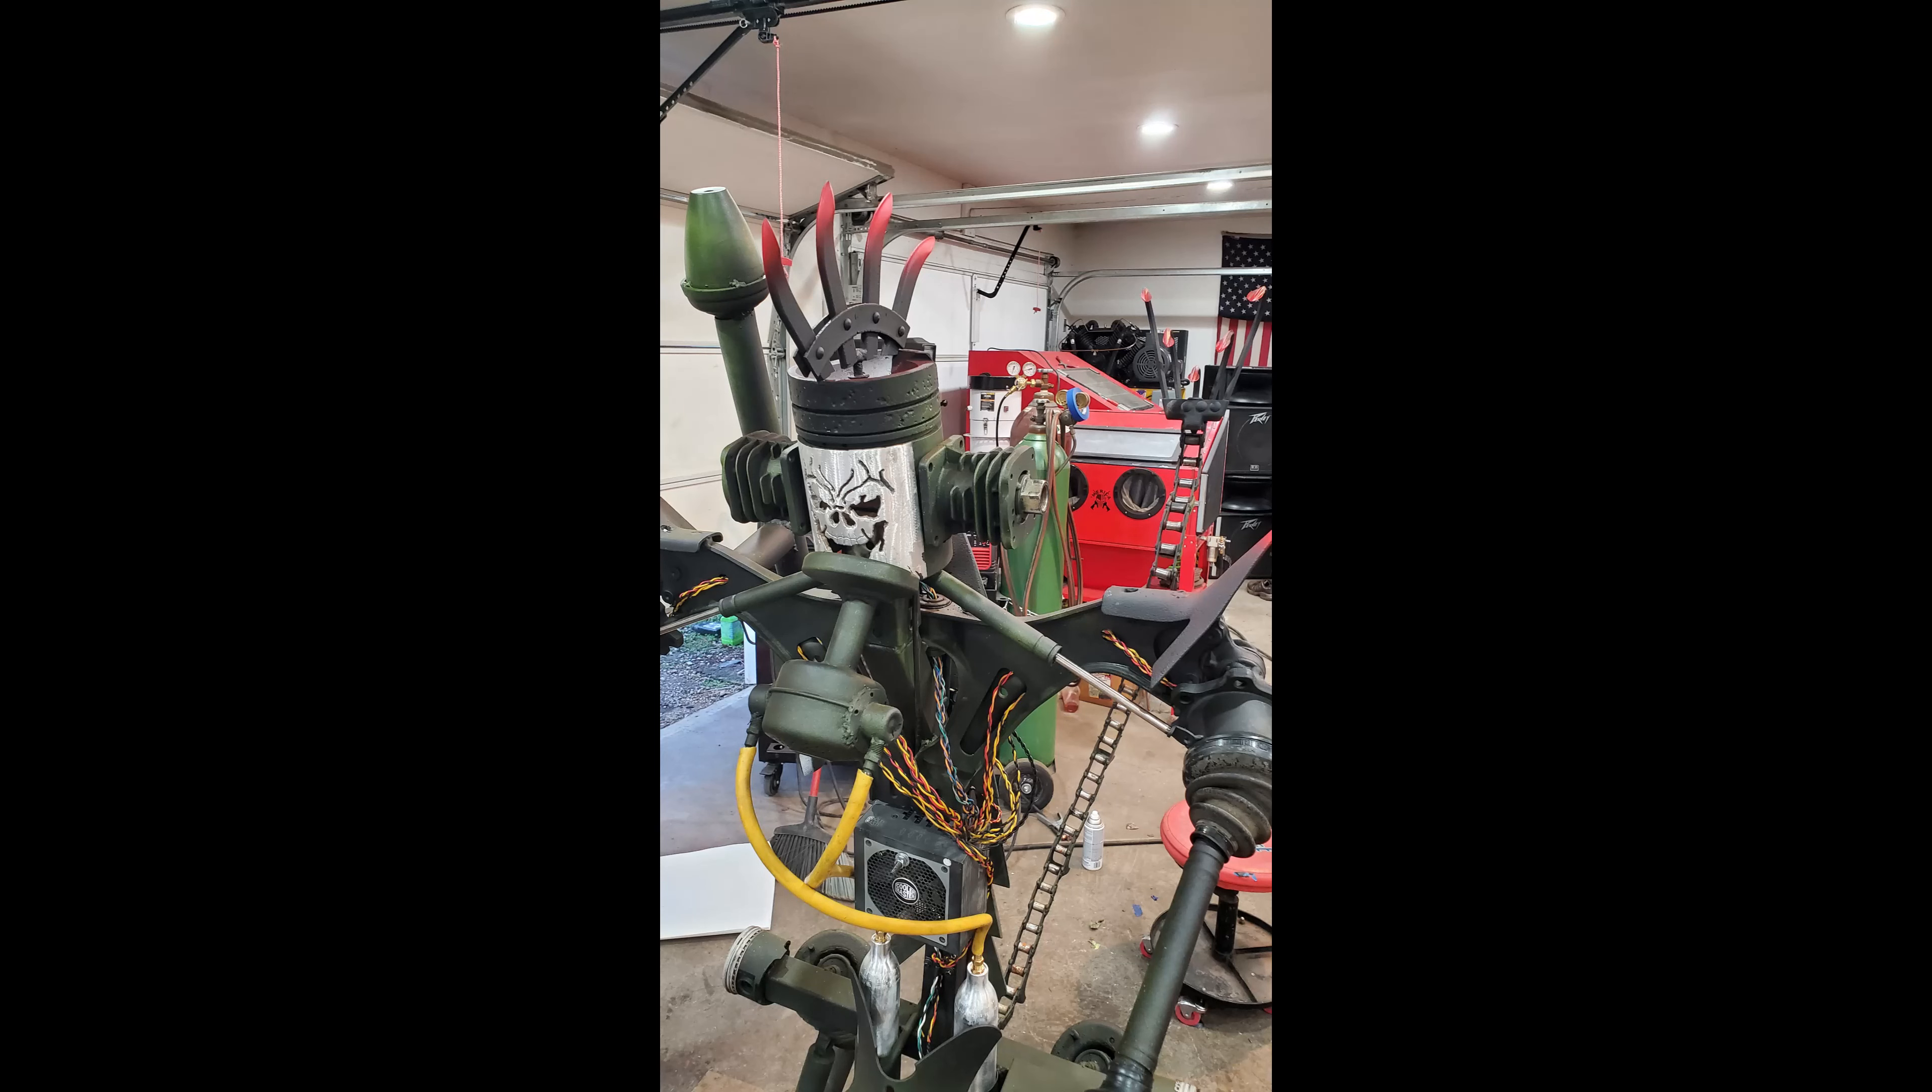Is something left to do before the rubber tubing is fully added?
No.